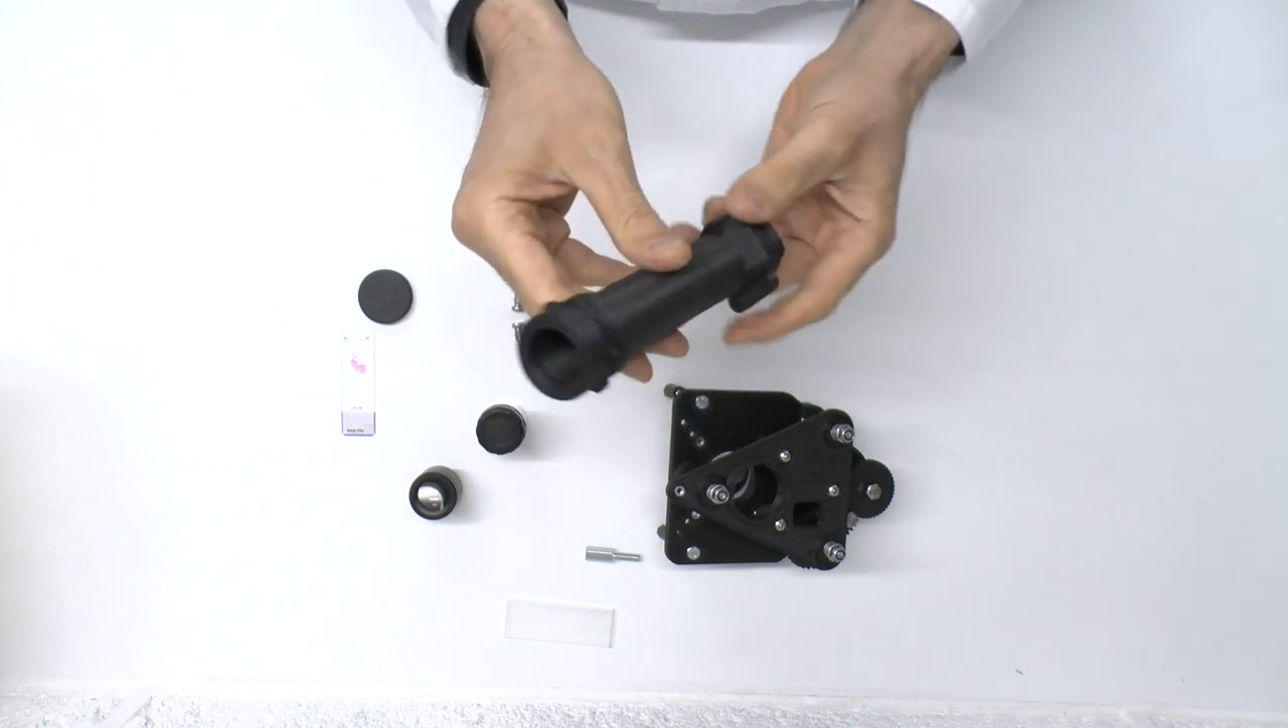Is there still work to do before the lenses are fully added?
Yes.